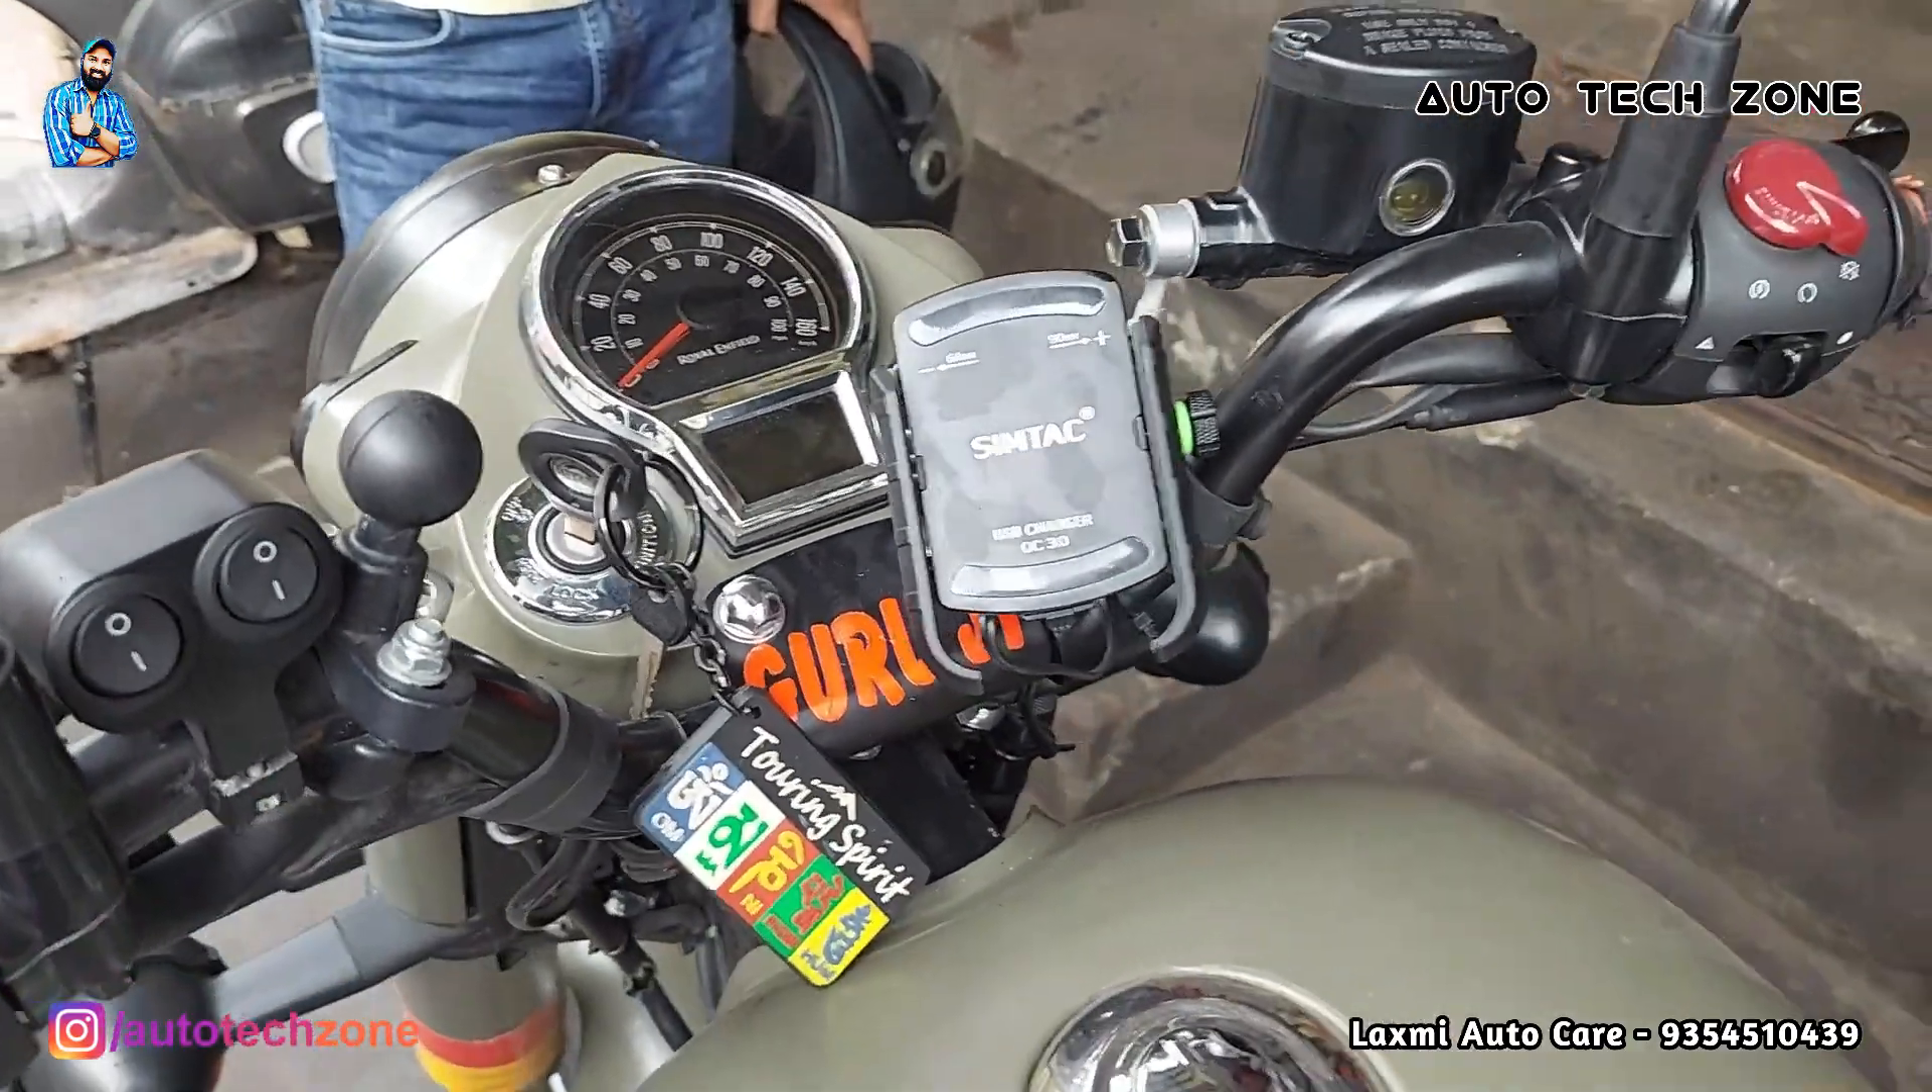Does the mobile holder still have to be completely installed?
No.